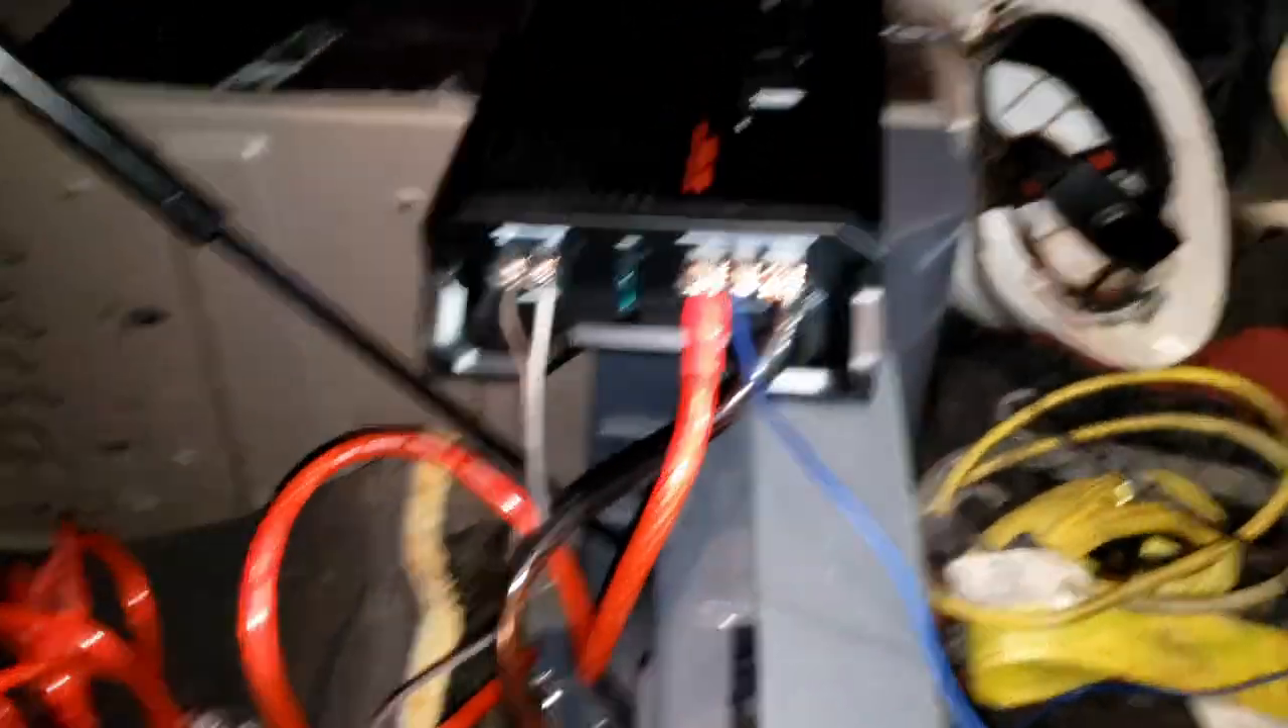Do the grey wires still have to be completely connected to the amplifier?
No.